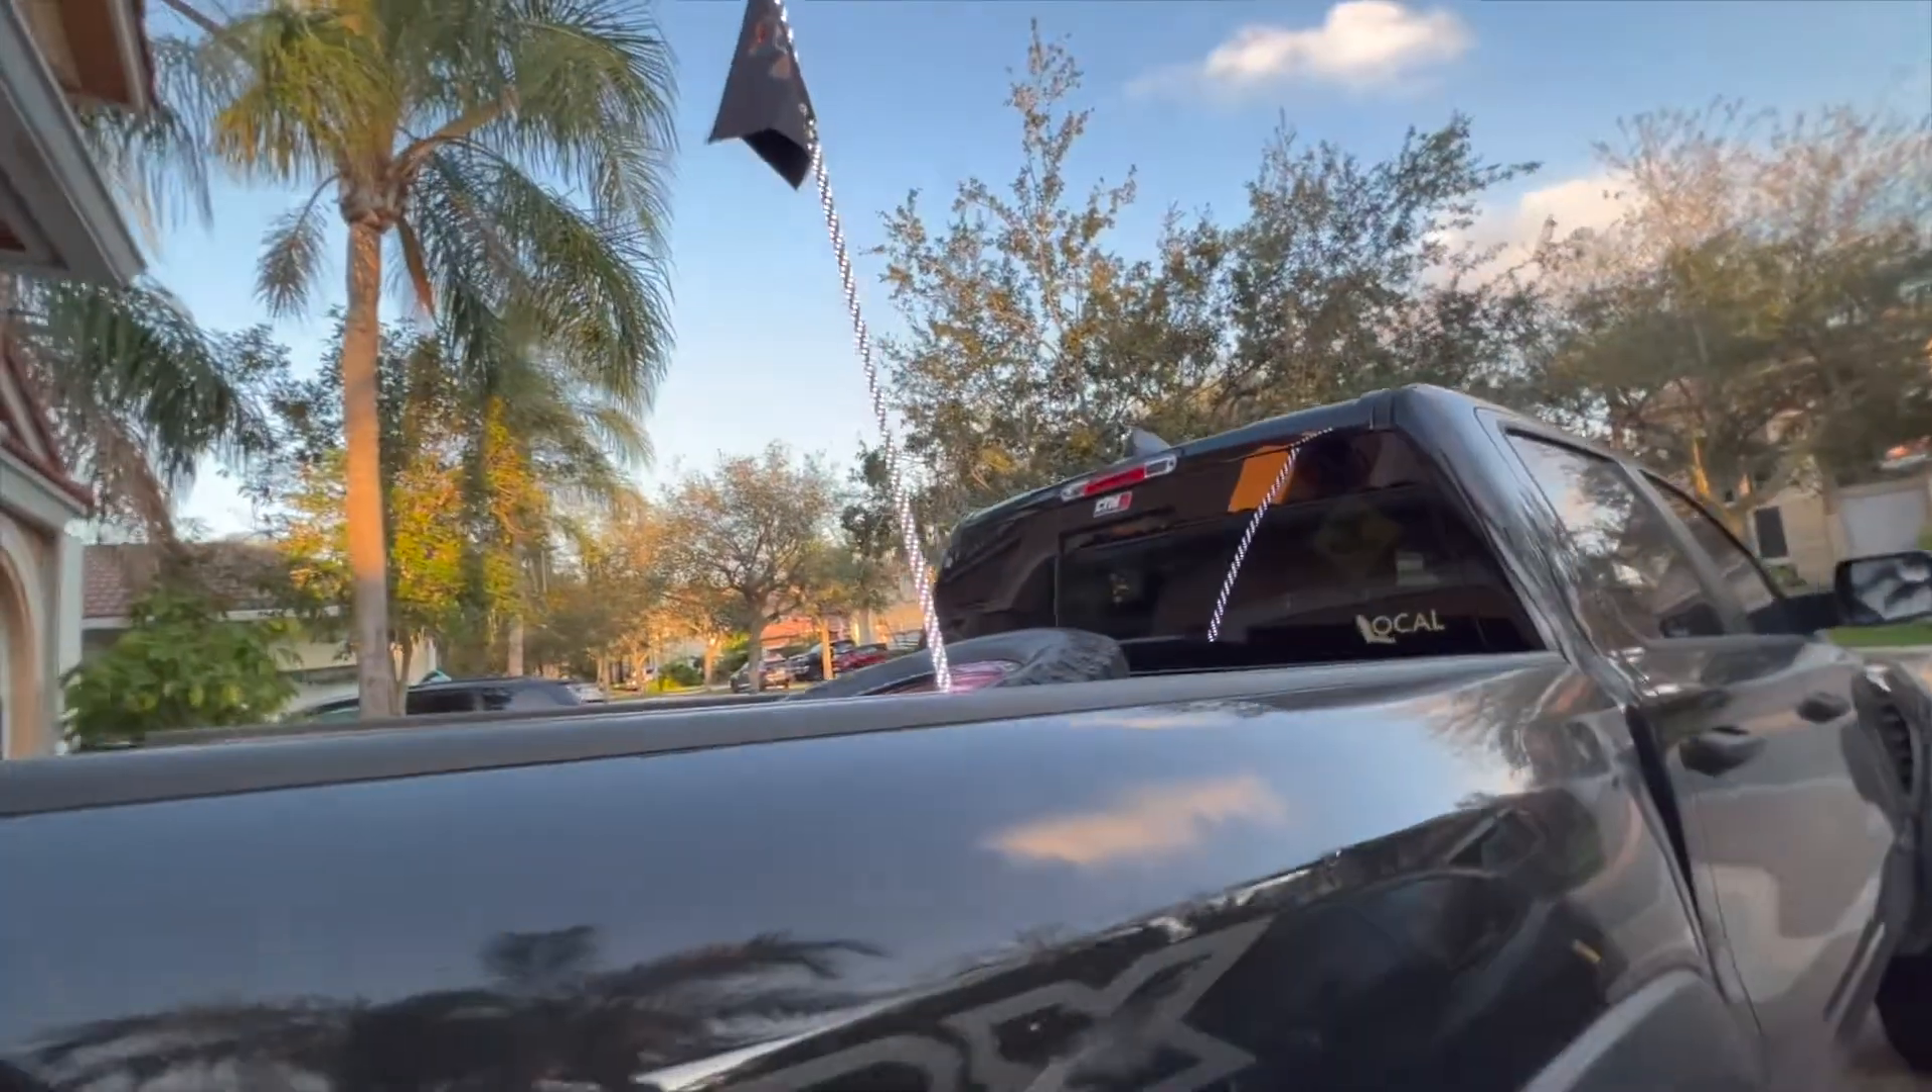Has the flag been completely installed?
Yes.